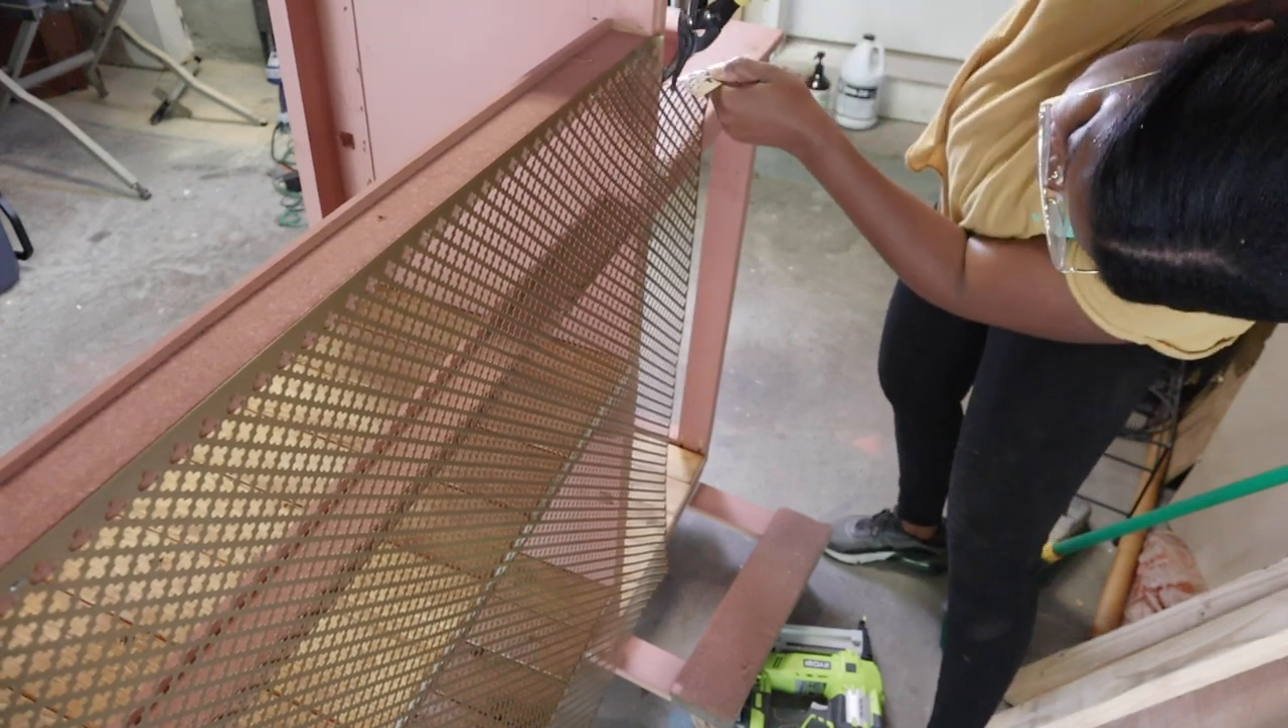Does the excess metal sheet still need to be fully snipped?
Yes.